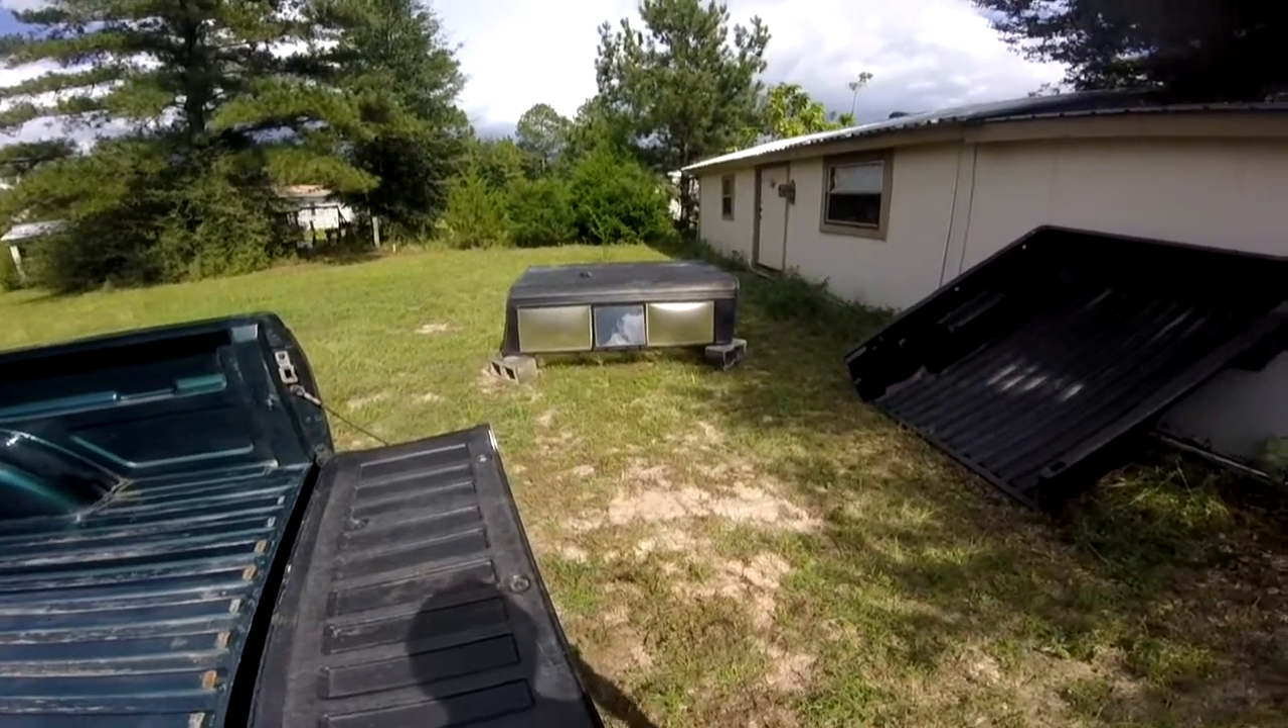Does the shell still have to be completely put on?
Yes.